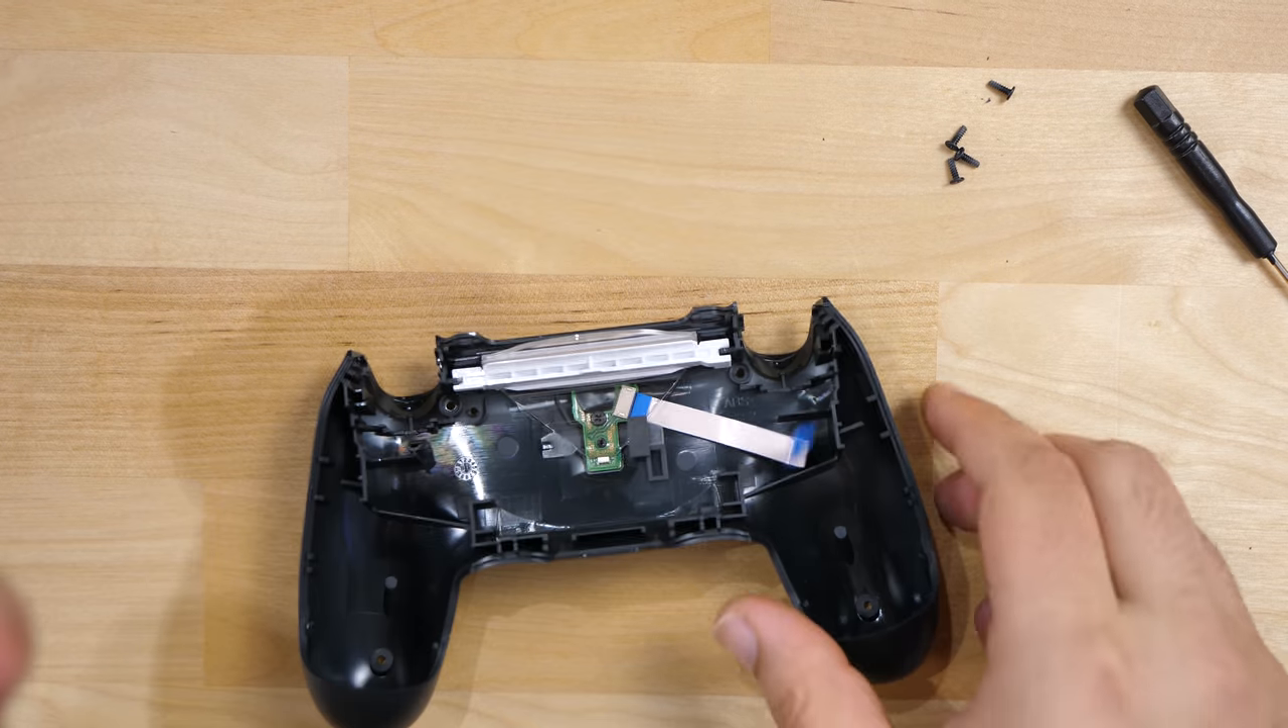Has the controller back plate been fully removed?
Yes.